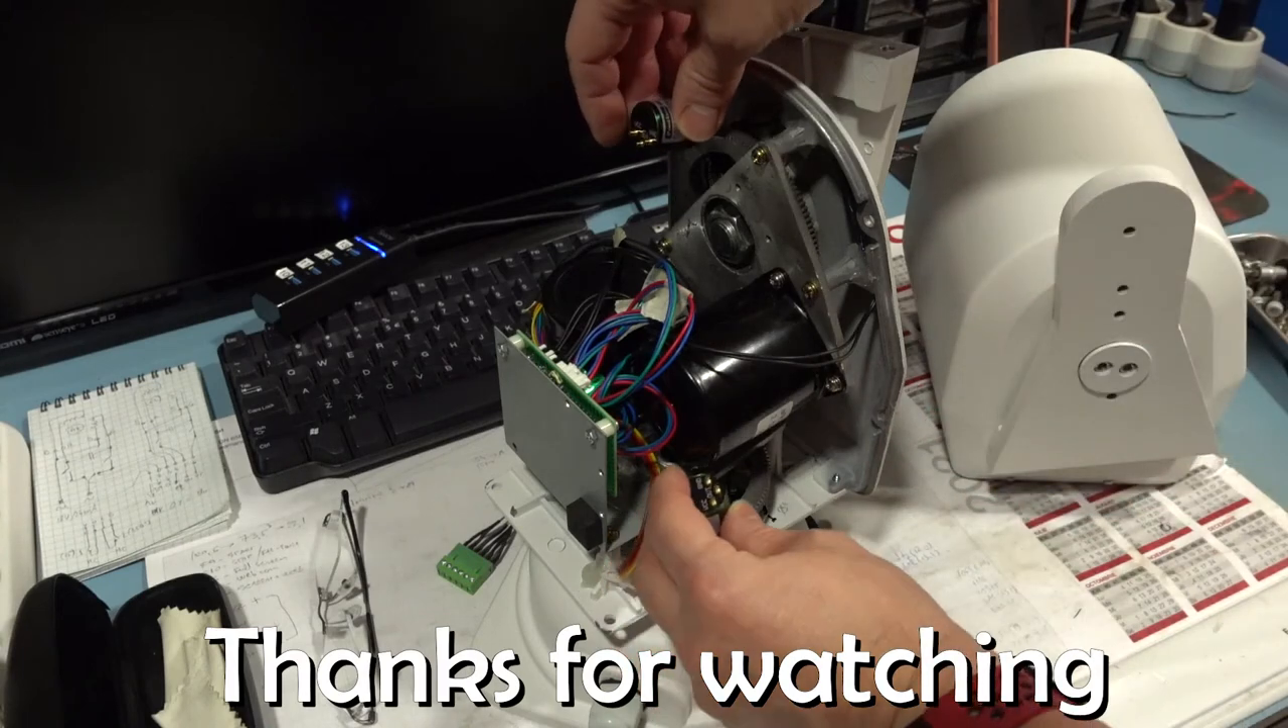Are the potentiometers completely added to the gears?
No.